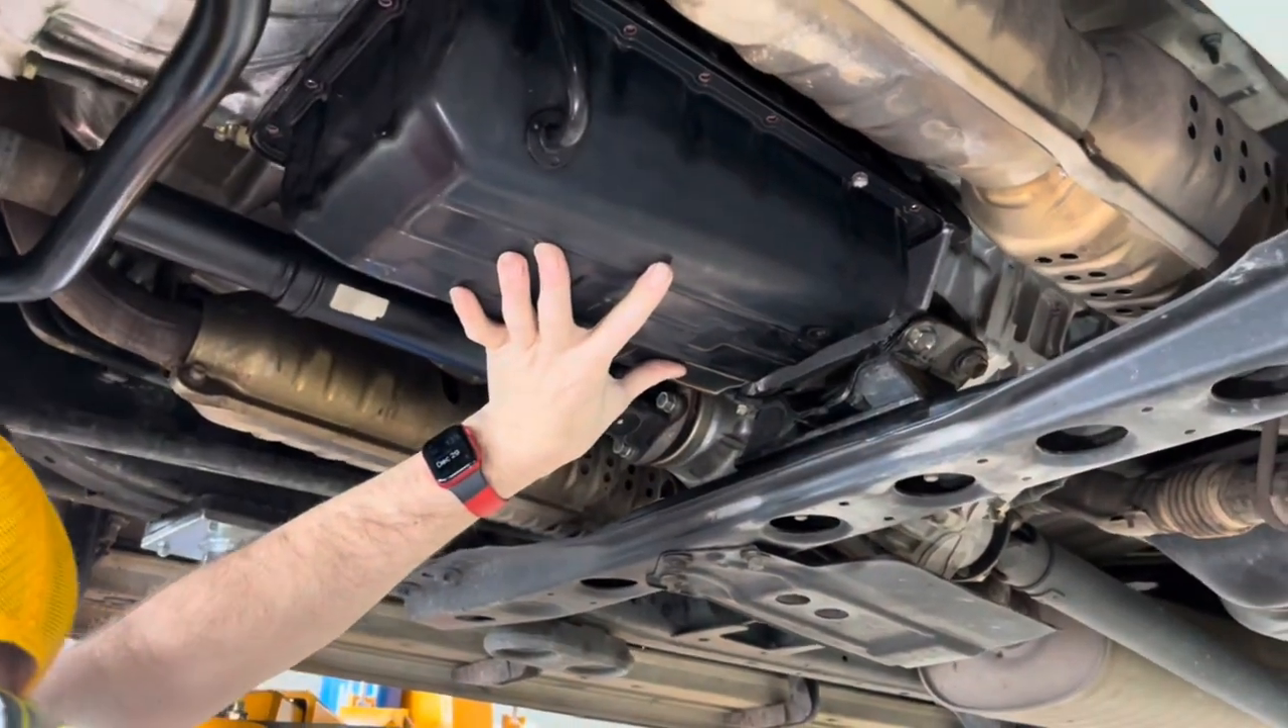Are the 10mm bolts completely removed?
No.